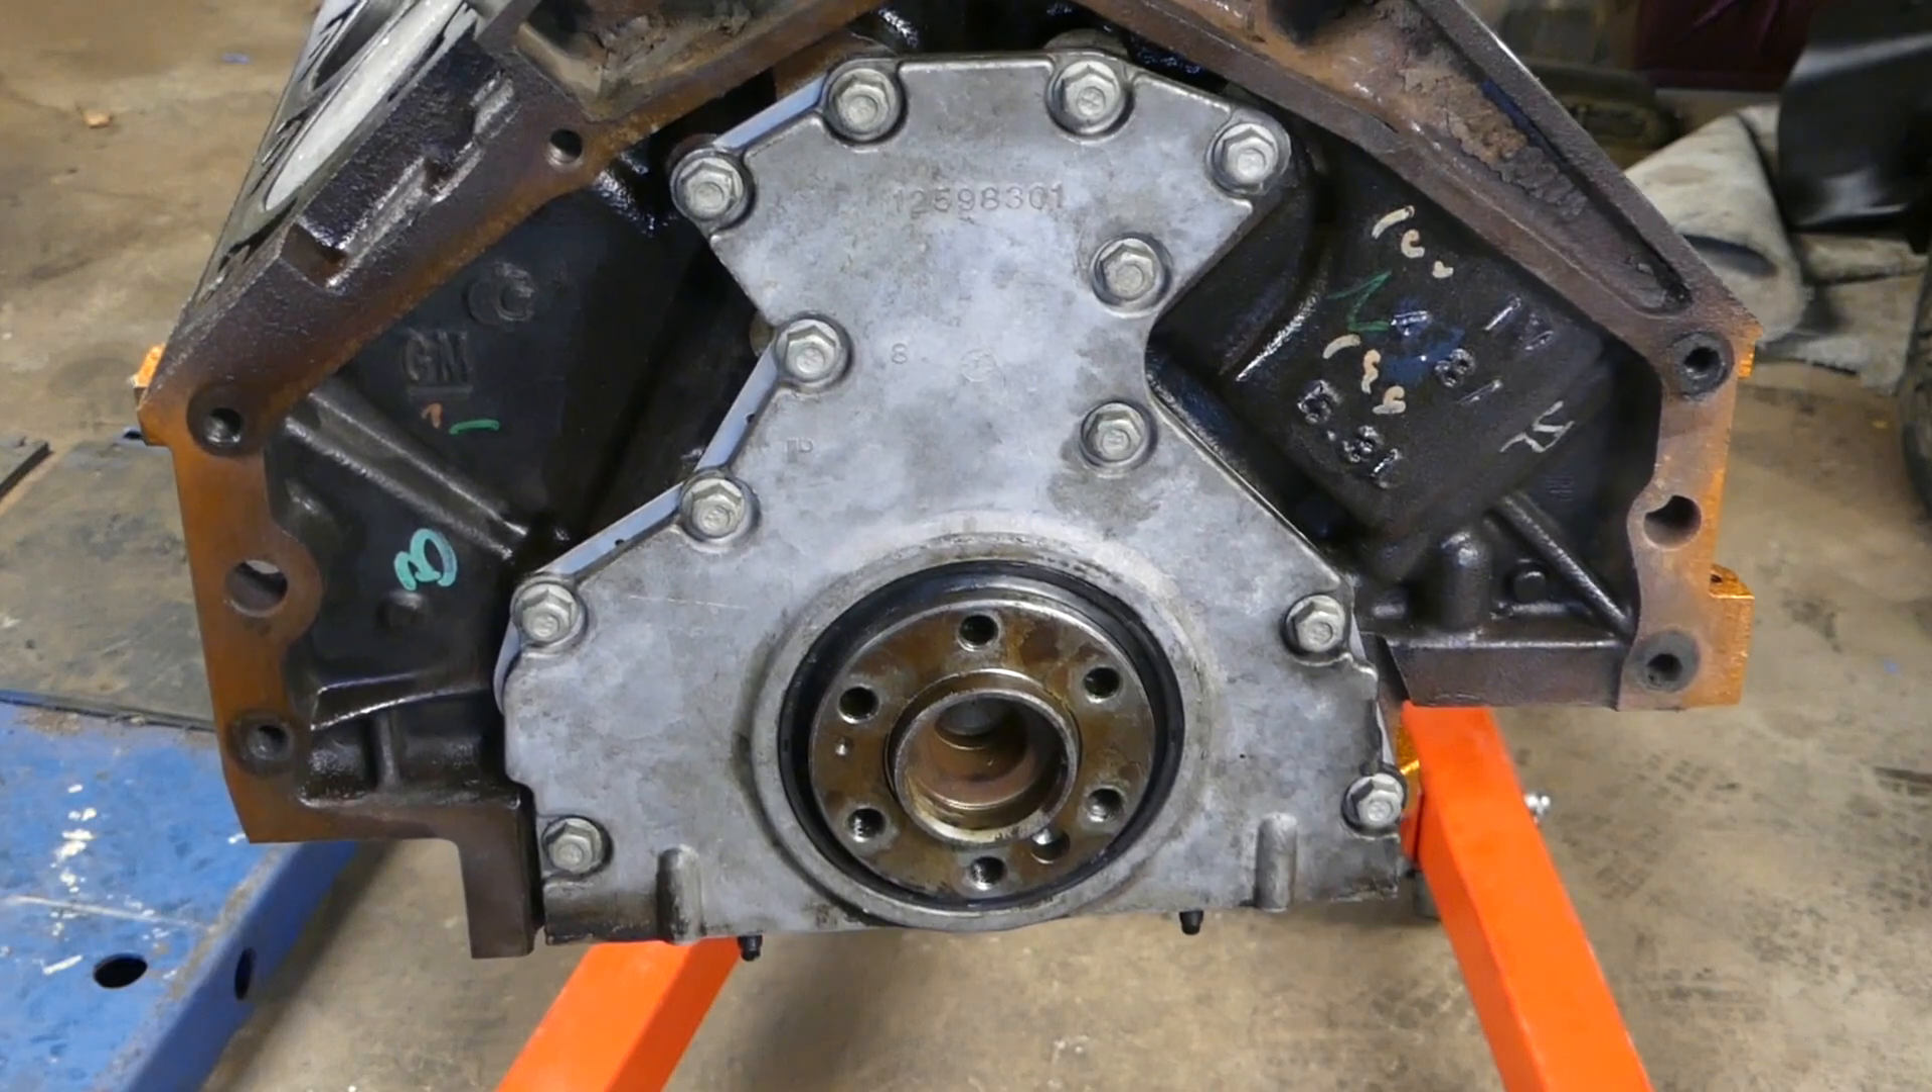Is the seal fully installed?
Yes.